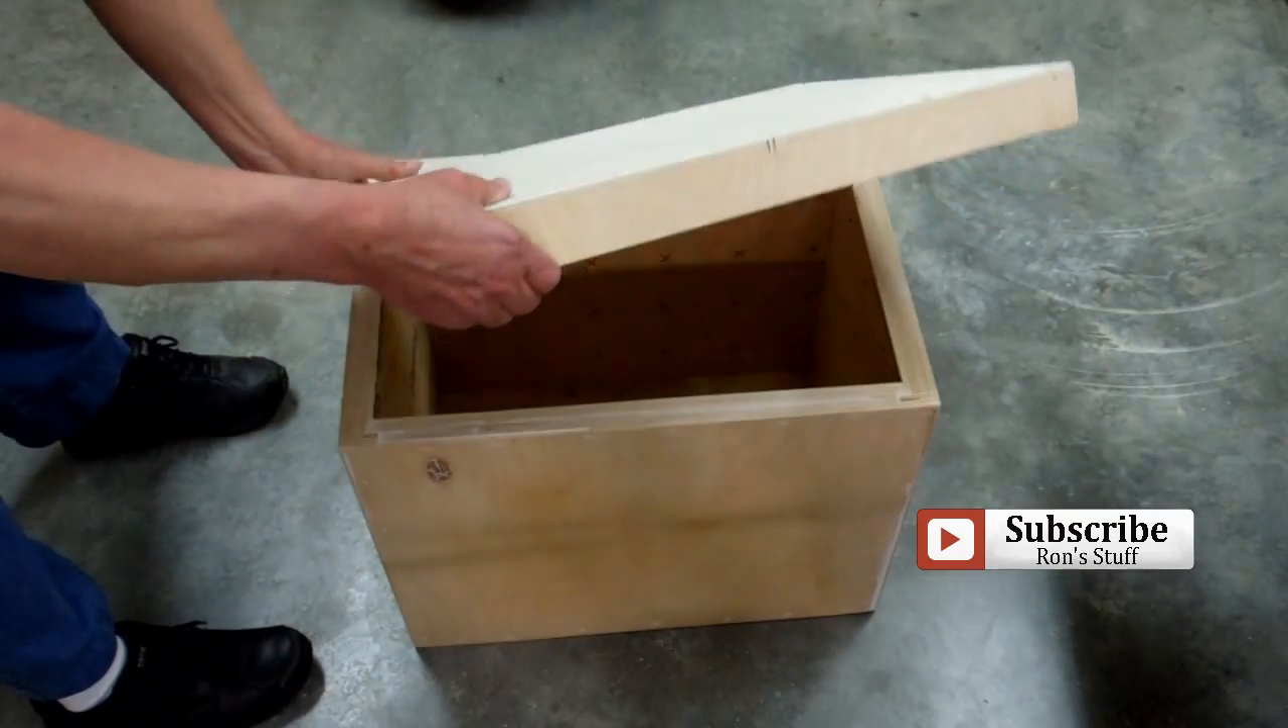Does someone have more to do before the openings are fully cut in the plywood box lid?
Yes.